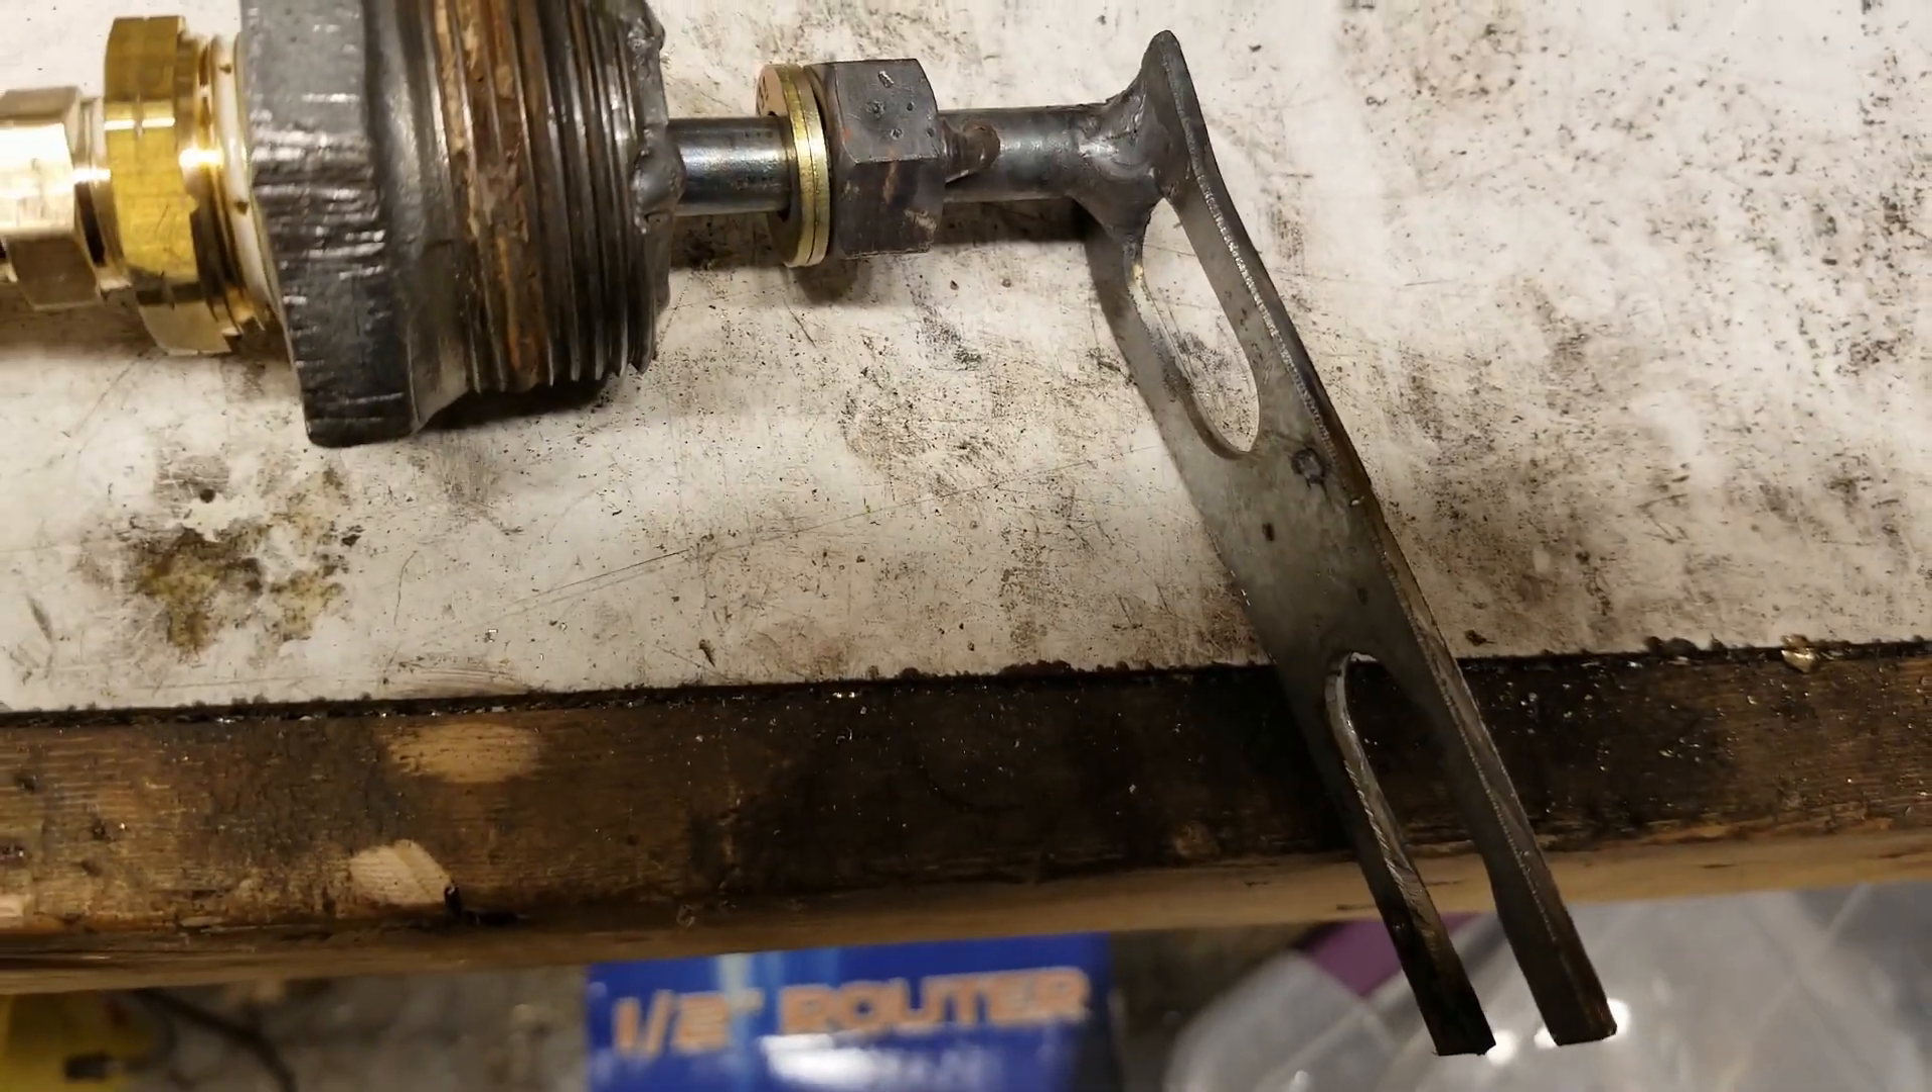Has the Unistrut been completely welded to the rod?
Yes.